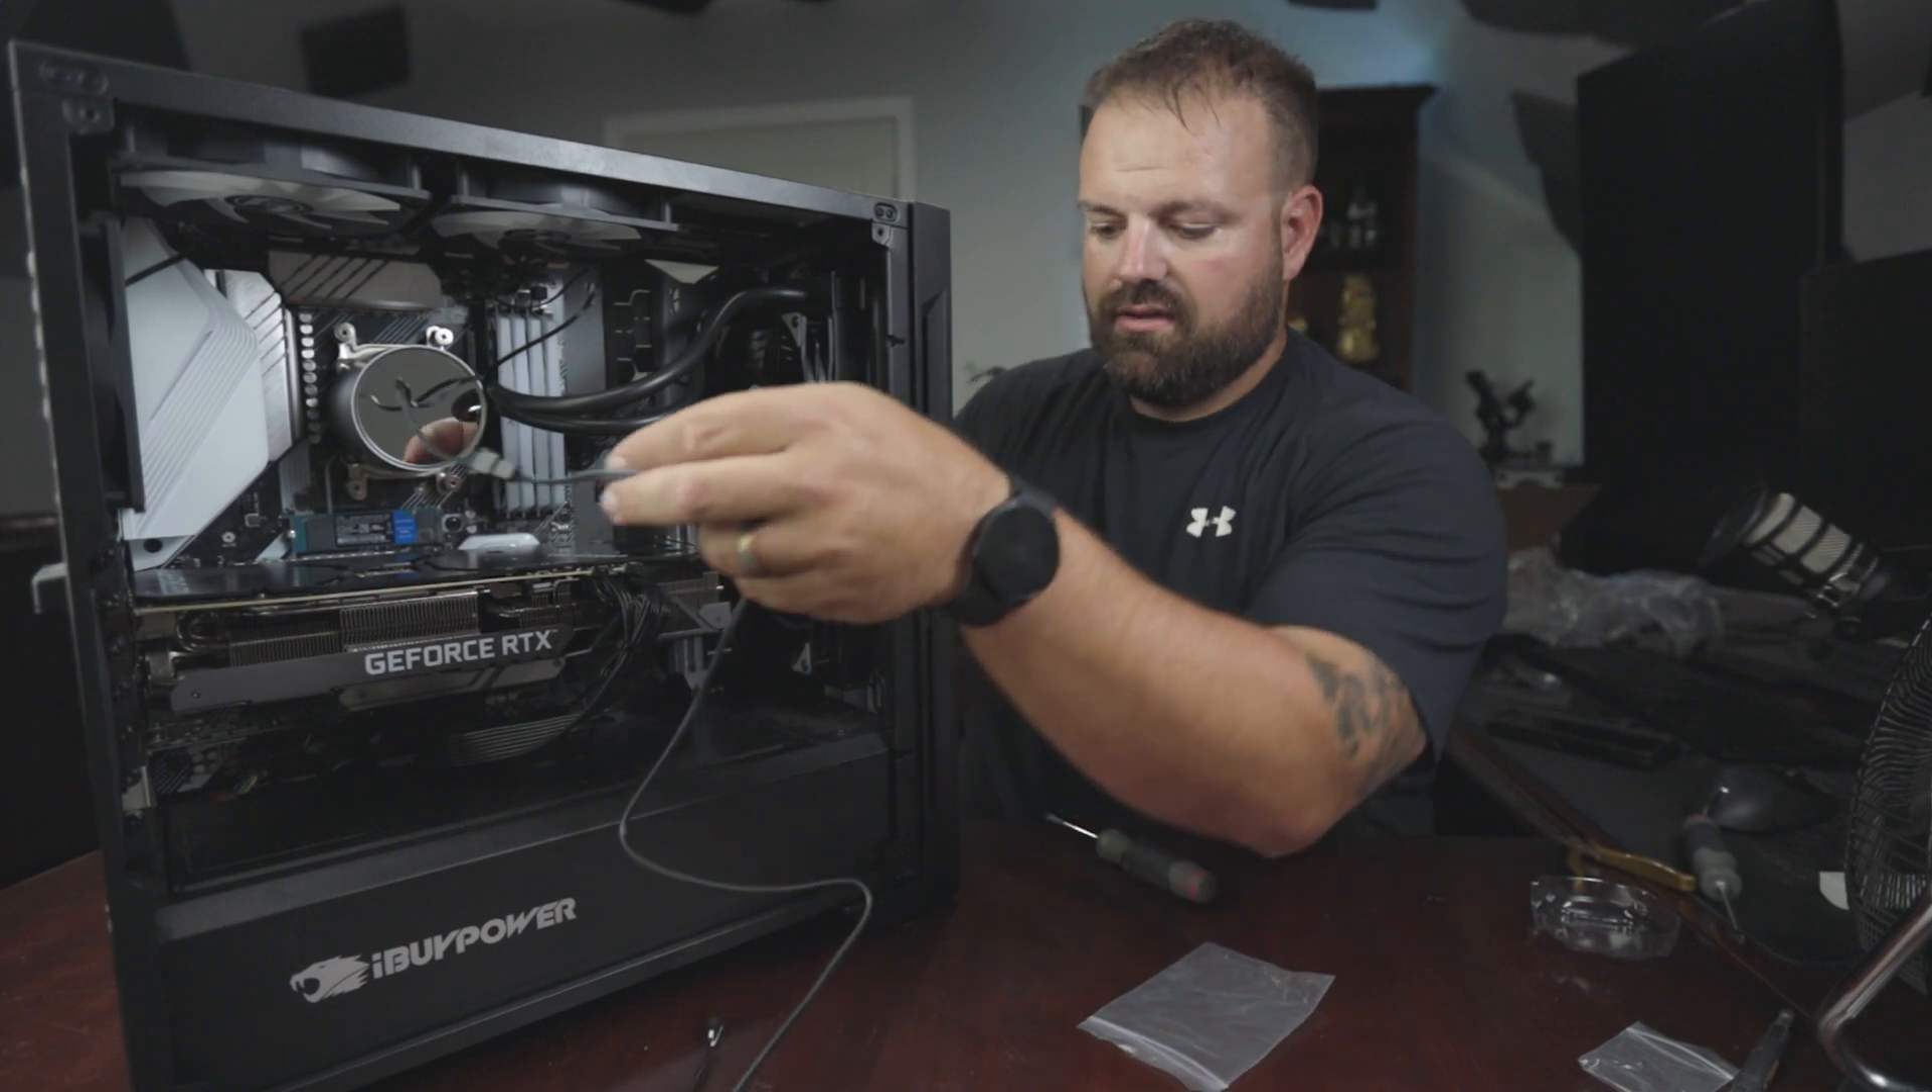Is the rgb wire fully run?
No.